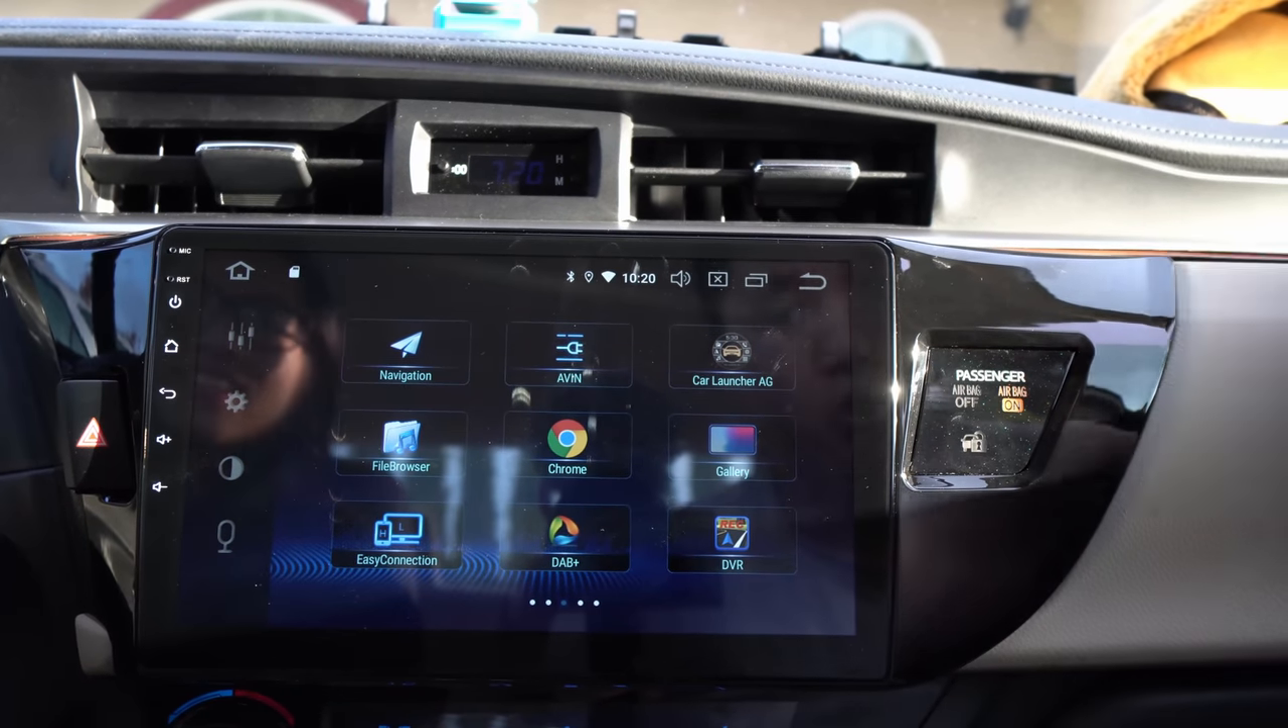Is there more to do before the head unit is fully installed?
No.